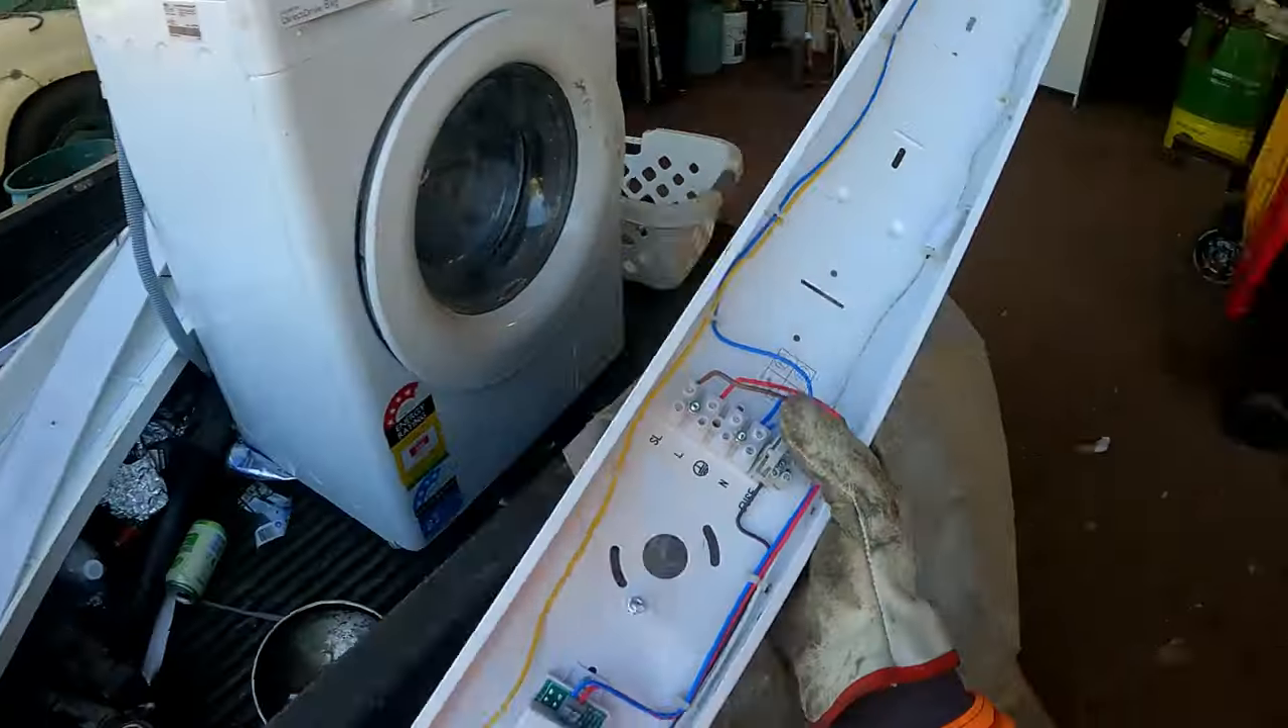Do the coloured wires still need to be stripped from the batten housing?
Yes.